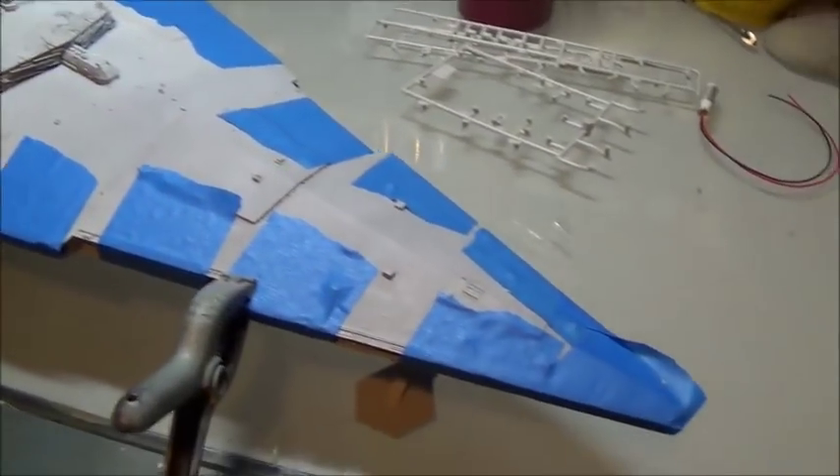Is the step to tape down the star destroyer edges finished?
Yes.